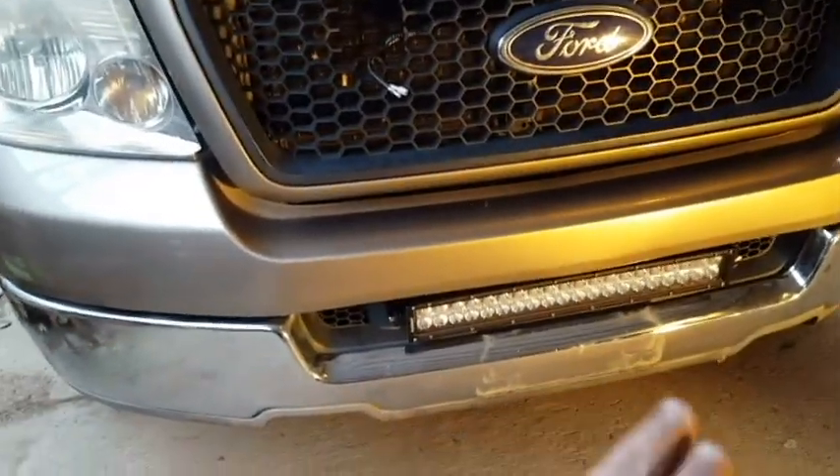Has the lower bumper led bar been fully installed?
Yes.